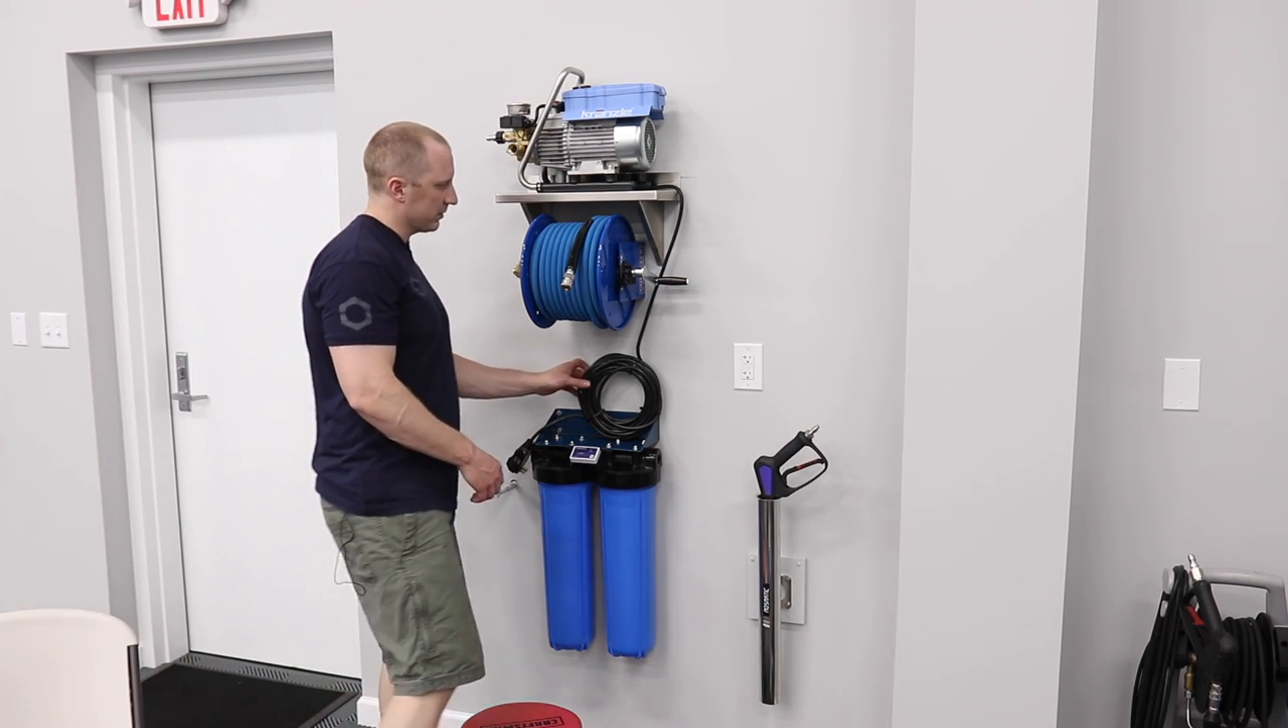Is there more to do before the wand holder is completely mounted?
No.